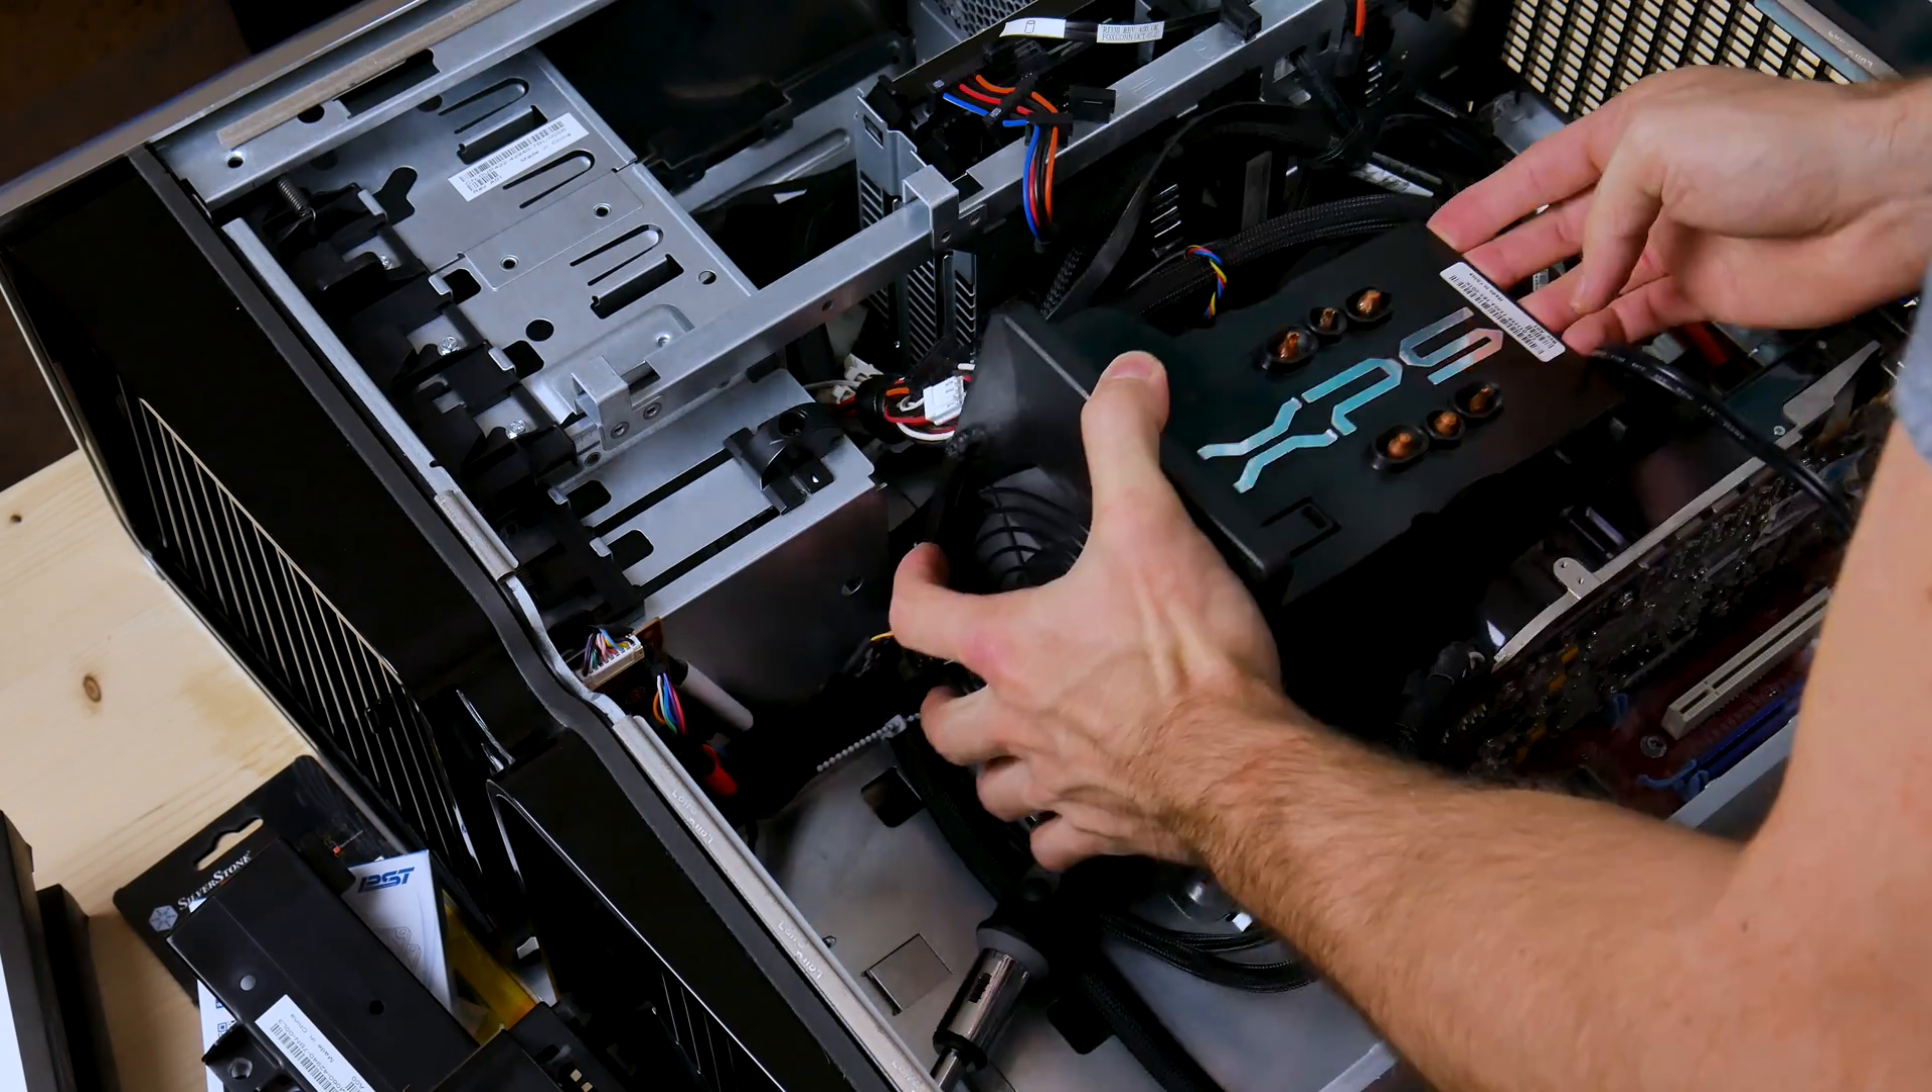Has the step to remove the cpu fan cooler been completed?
No.